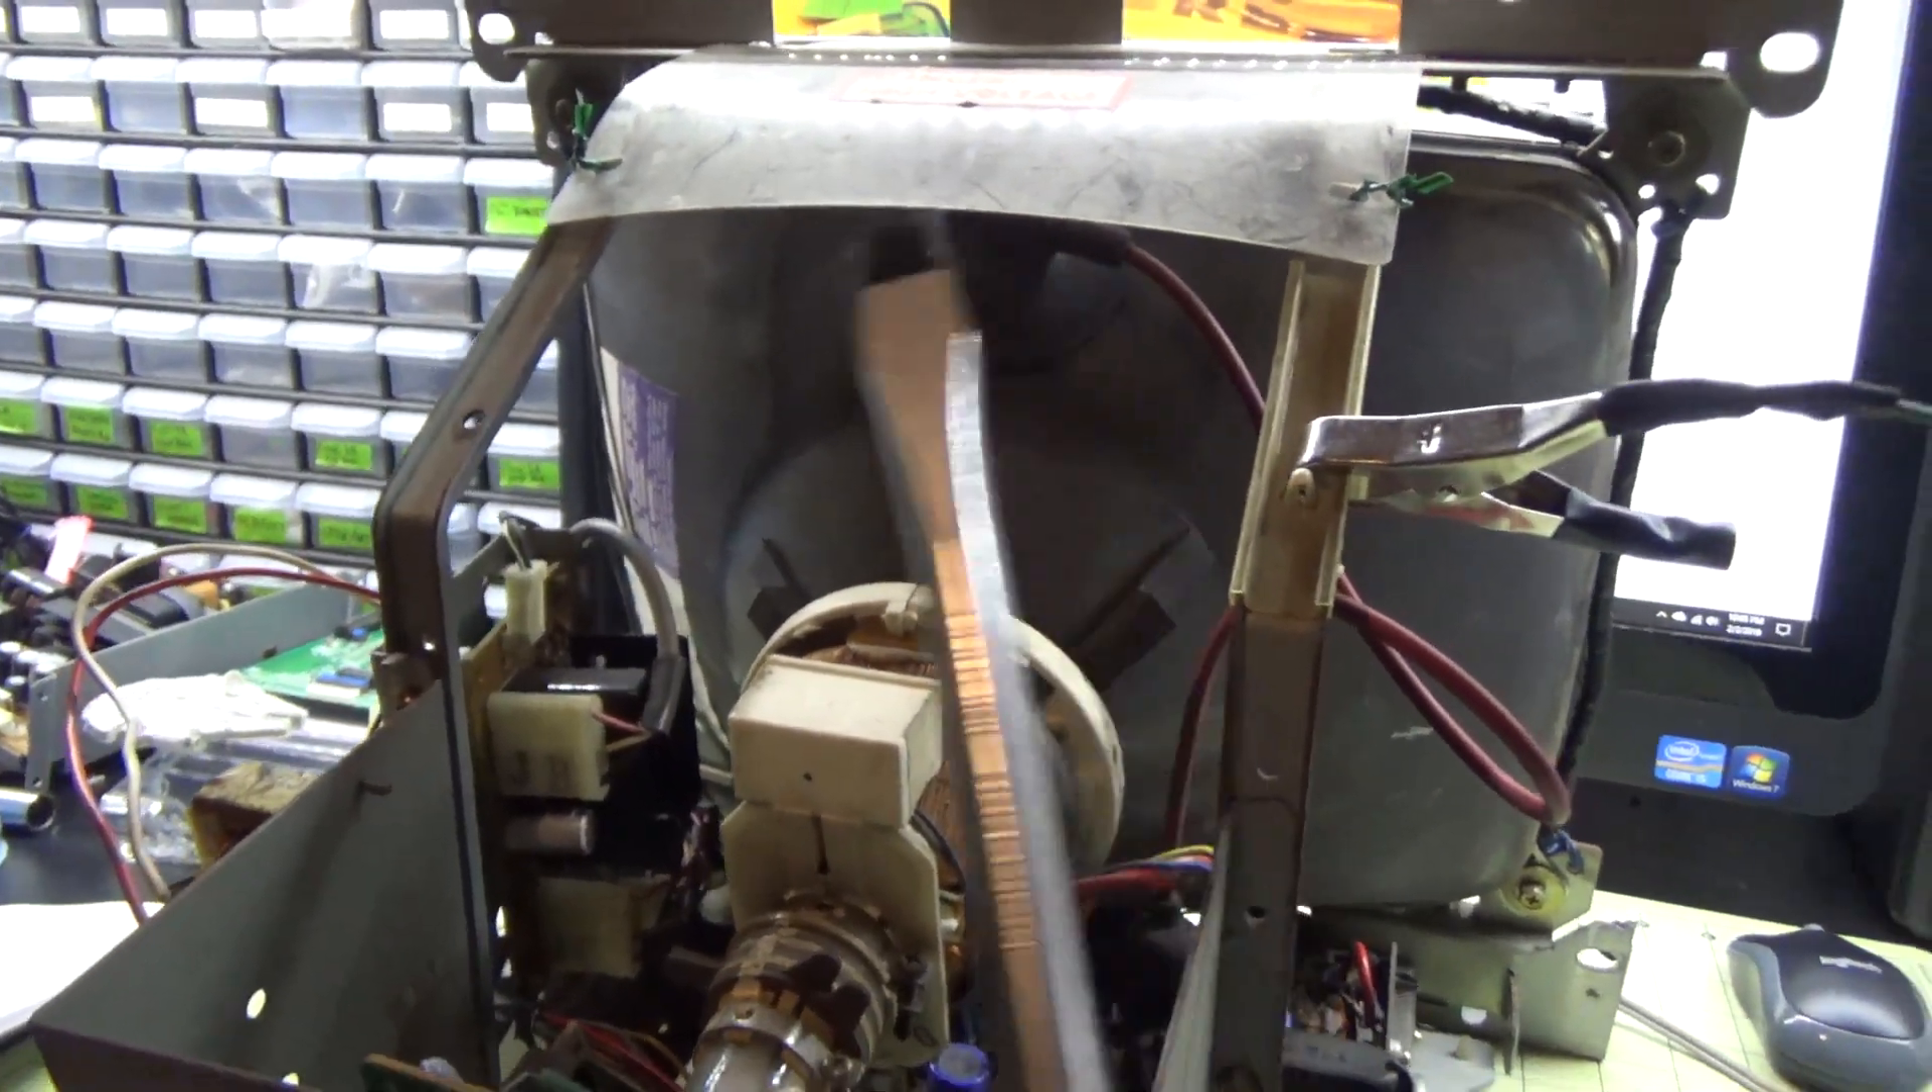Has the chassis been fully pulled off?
No.